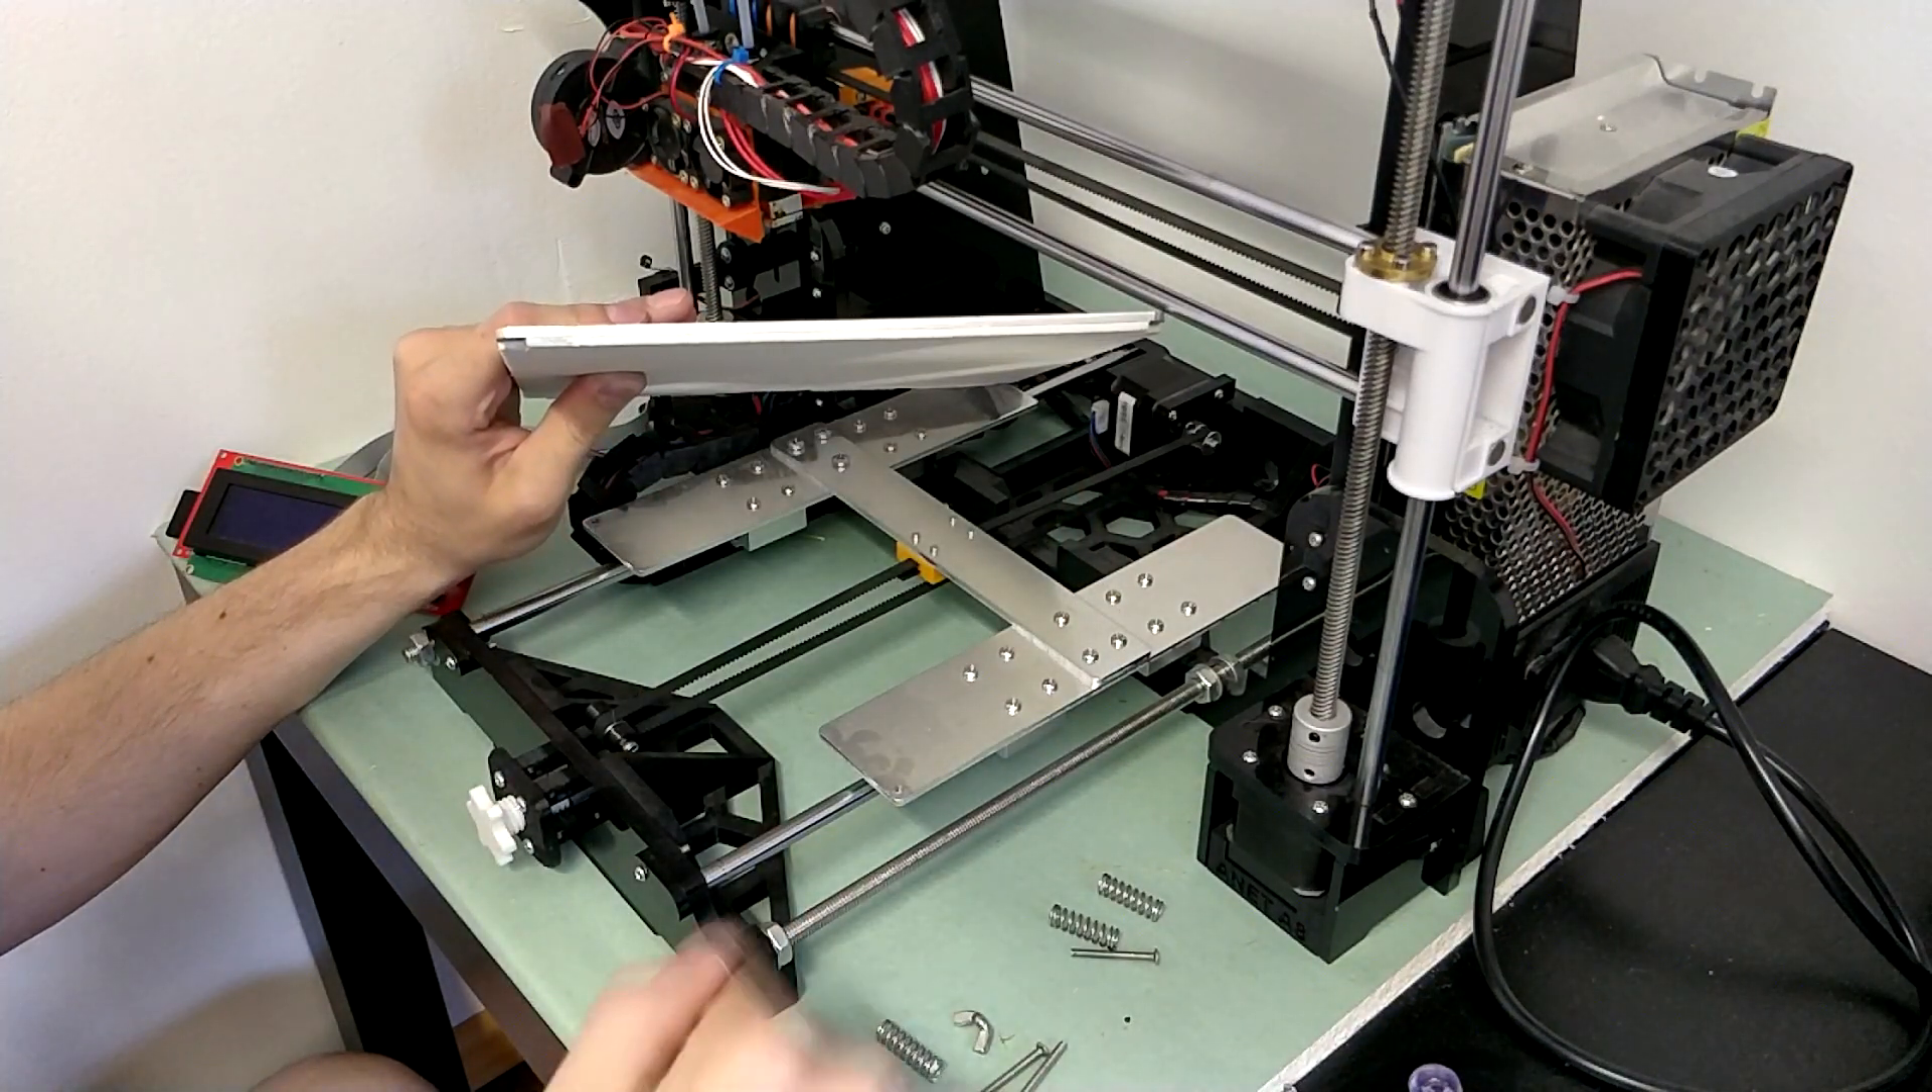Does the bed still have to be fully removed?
No.